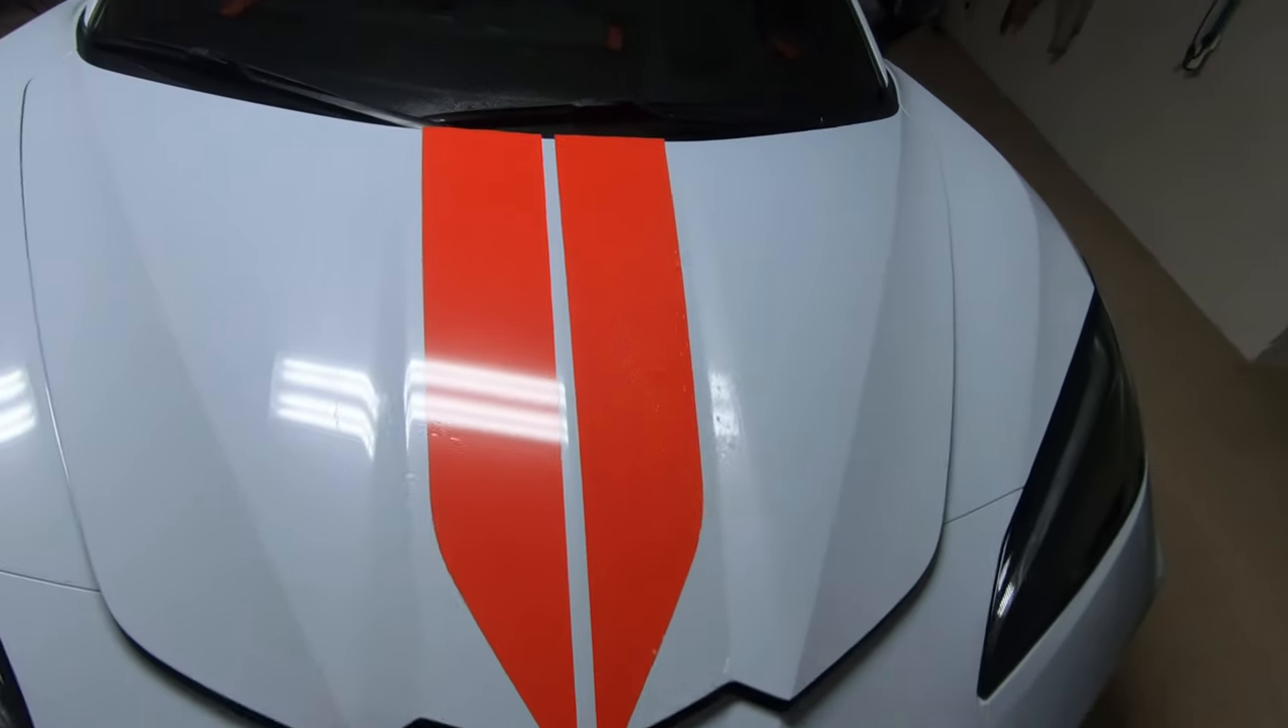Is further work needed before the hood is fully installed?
No.